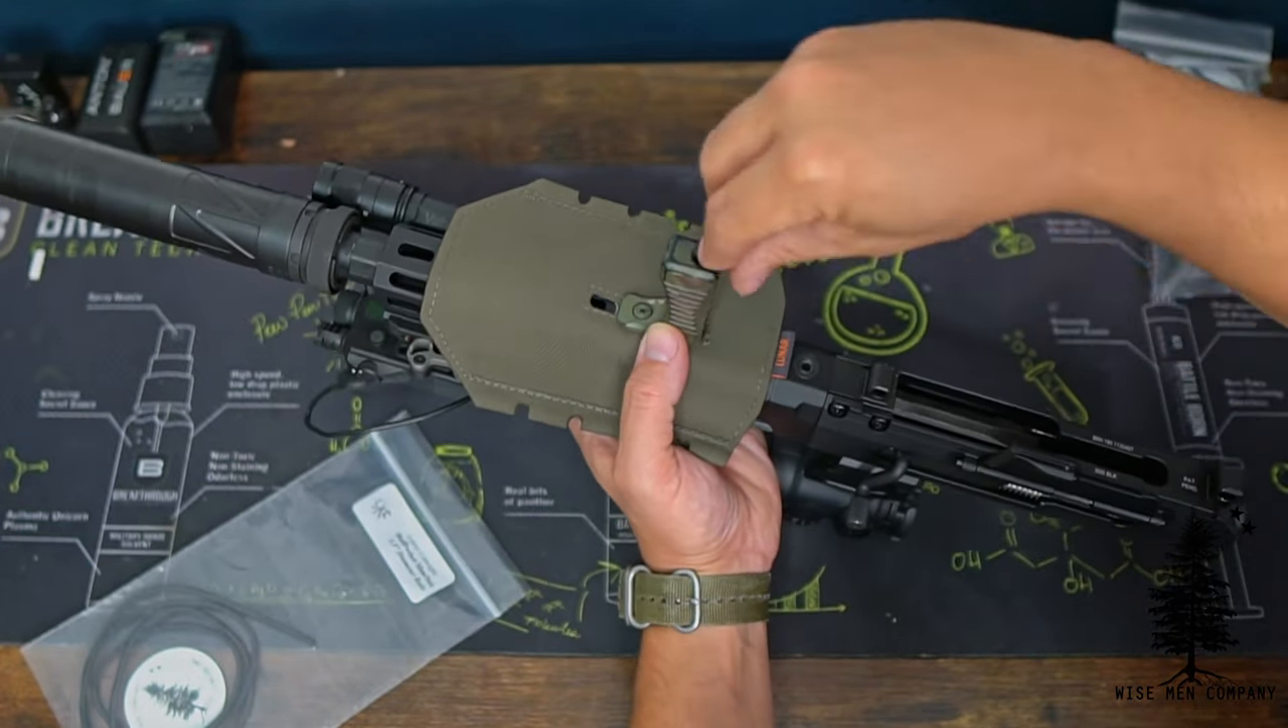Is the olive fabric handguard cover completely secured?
No.